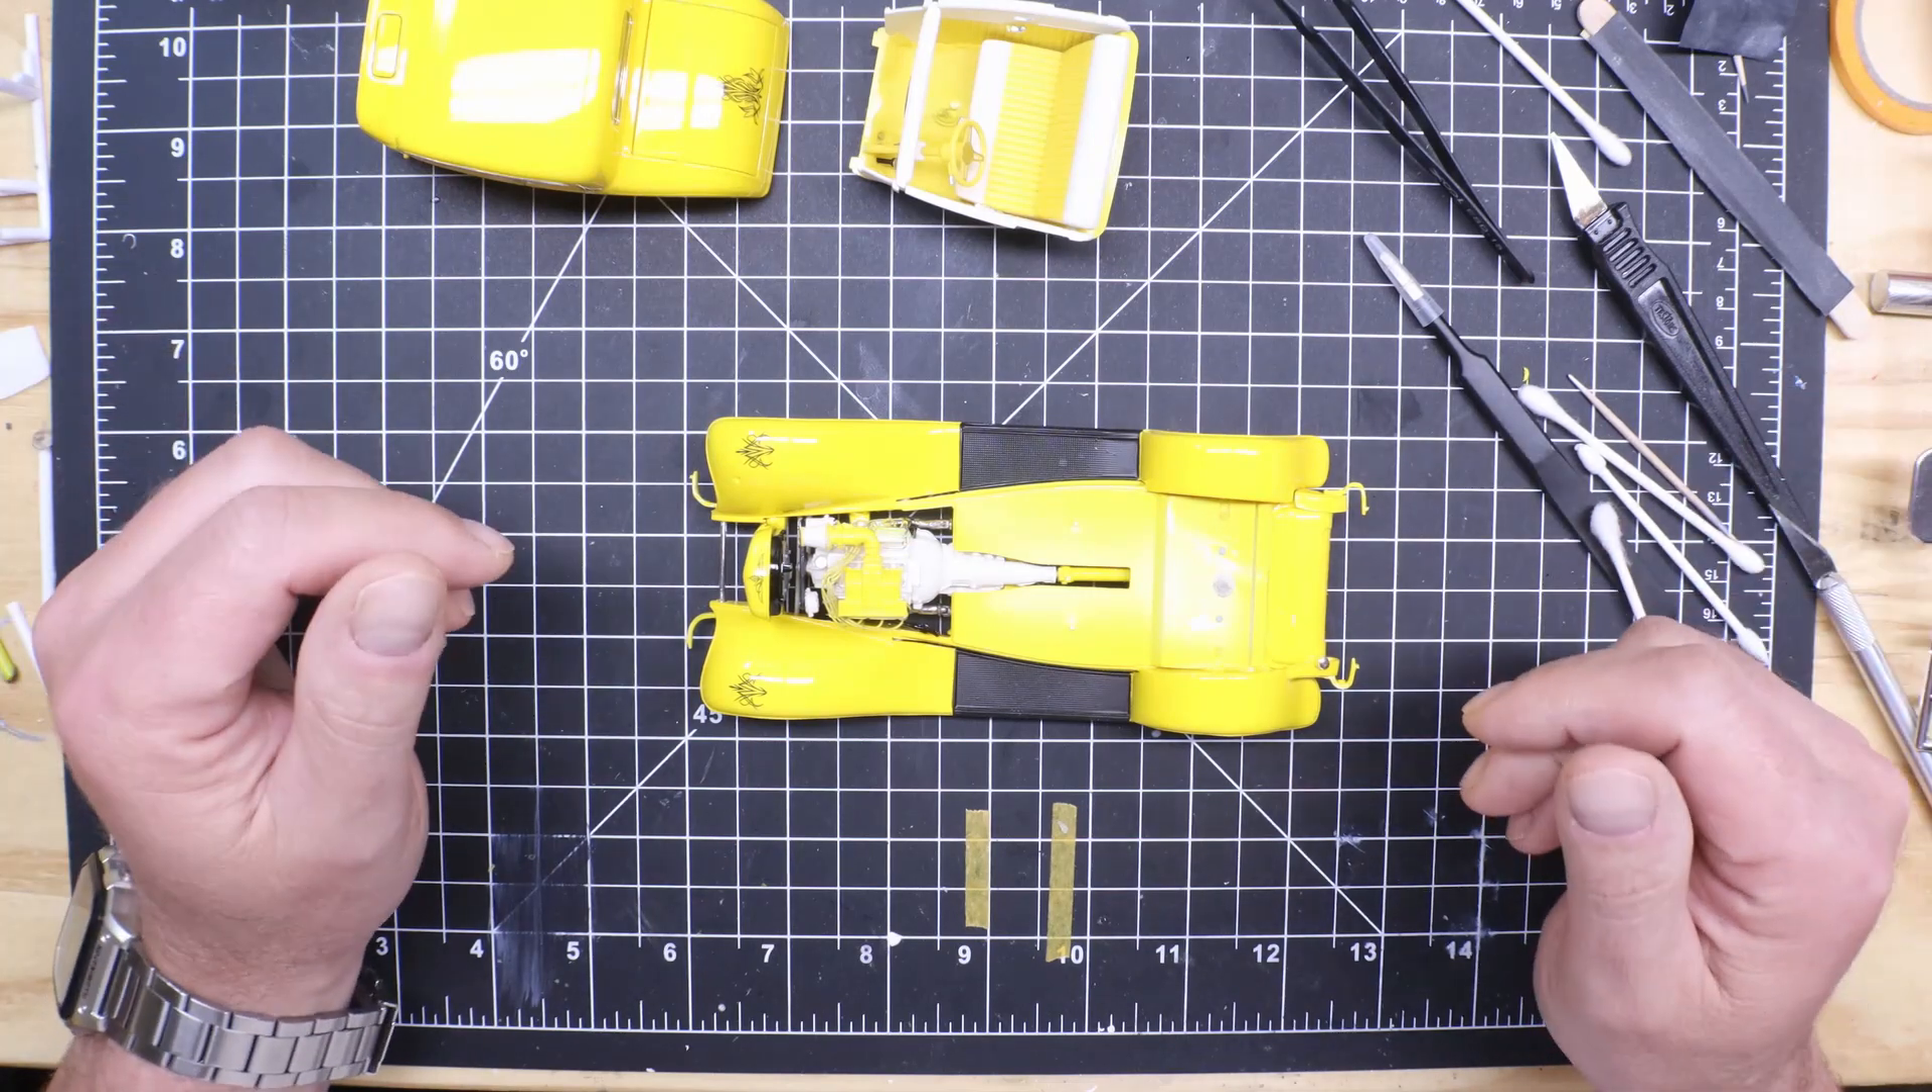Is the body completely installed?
No.